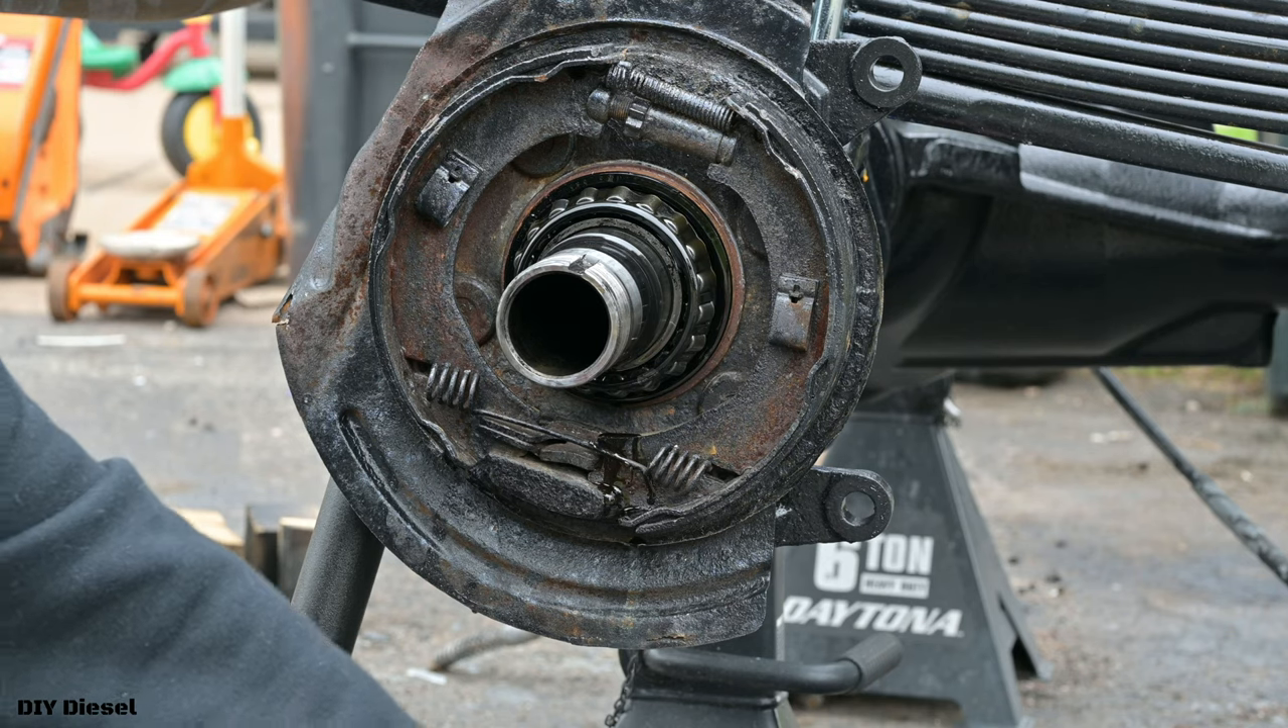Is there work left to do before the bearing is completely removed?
Yes.